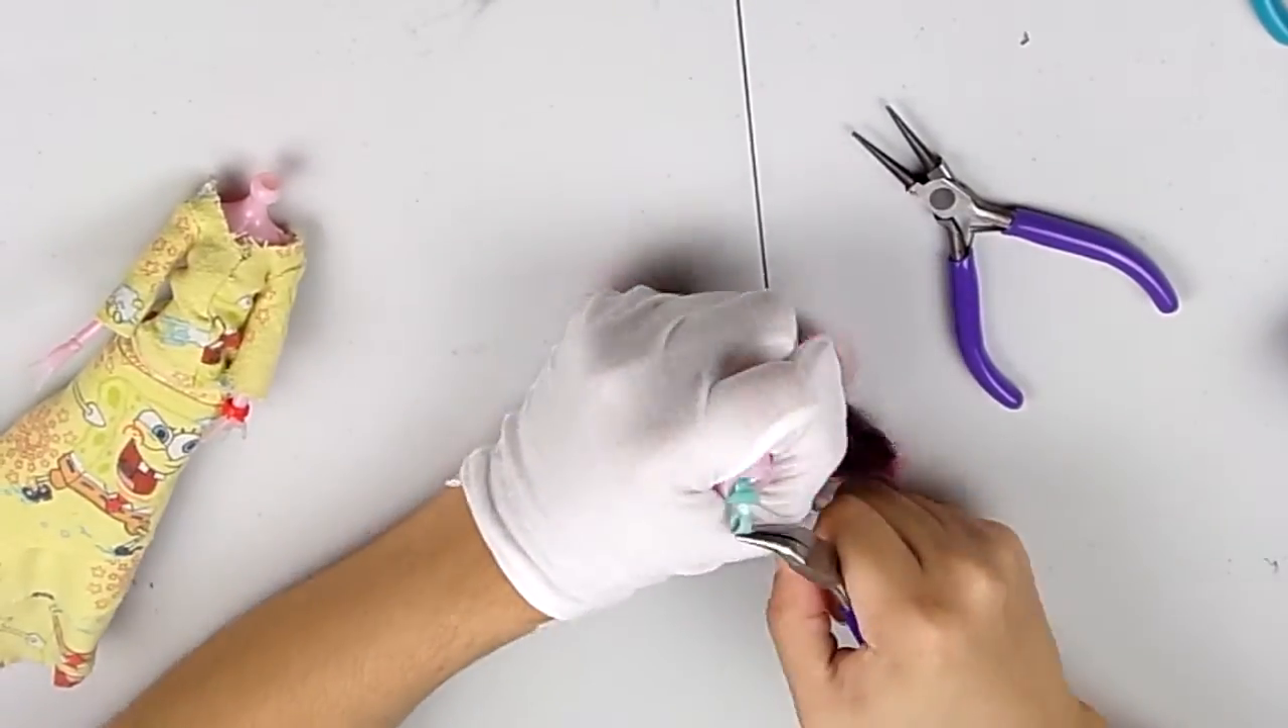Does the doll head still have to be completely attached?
Yes.